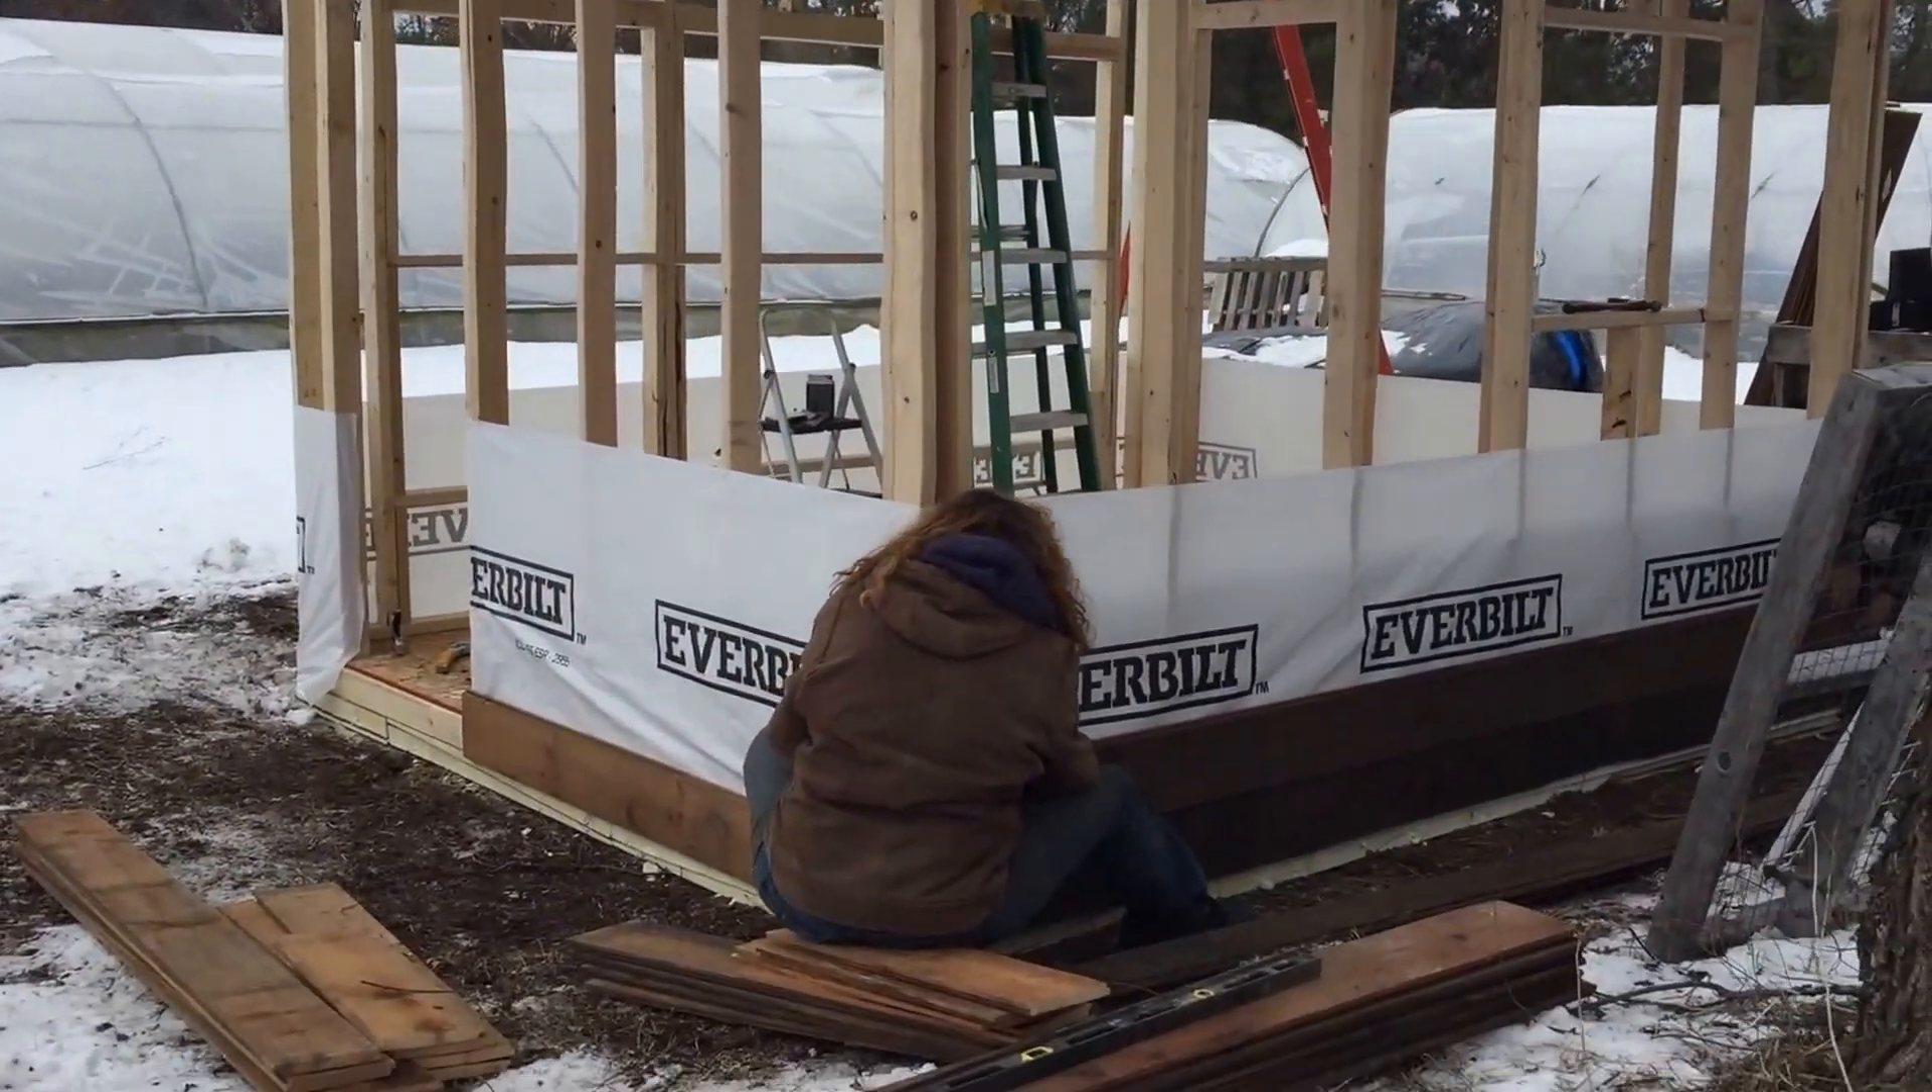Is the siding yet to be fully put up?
Yes.